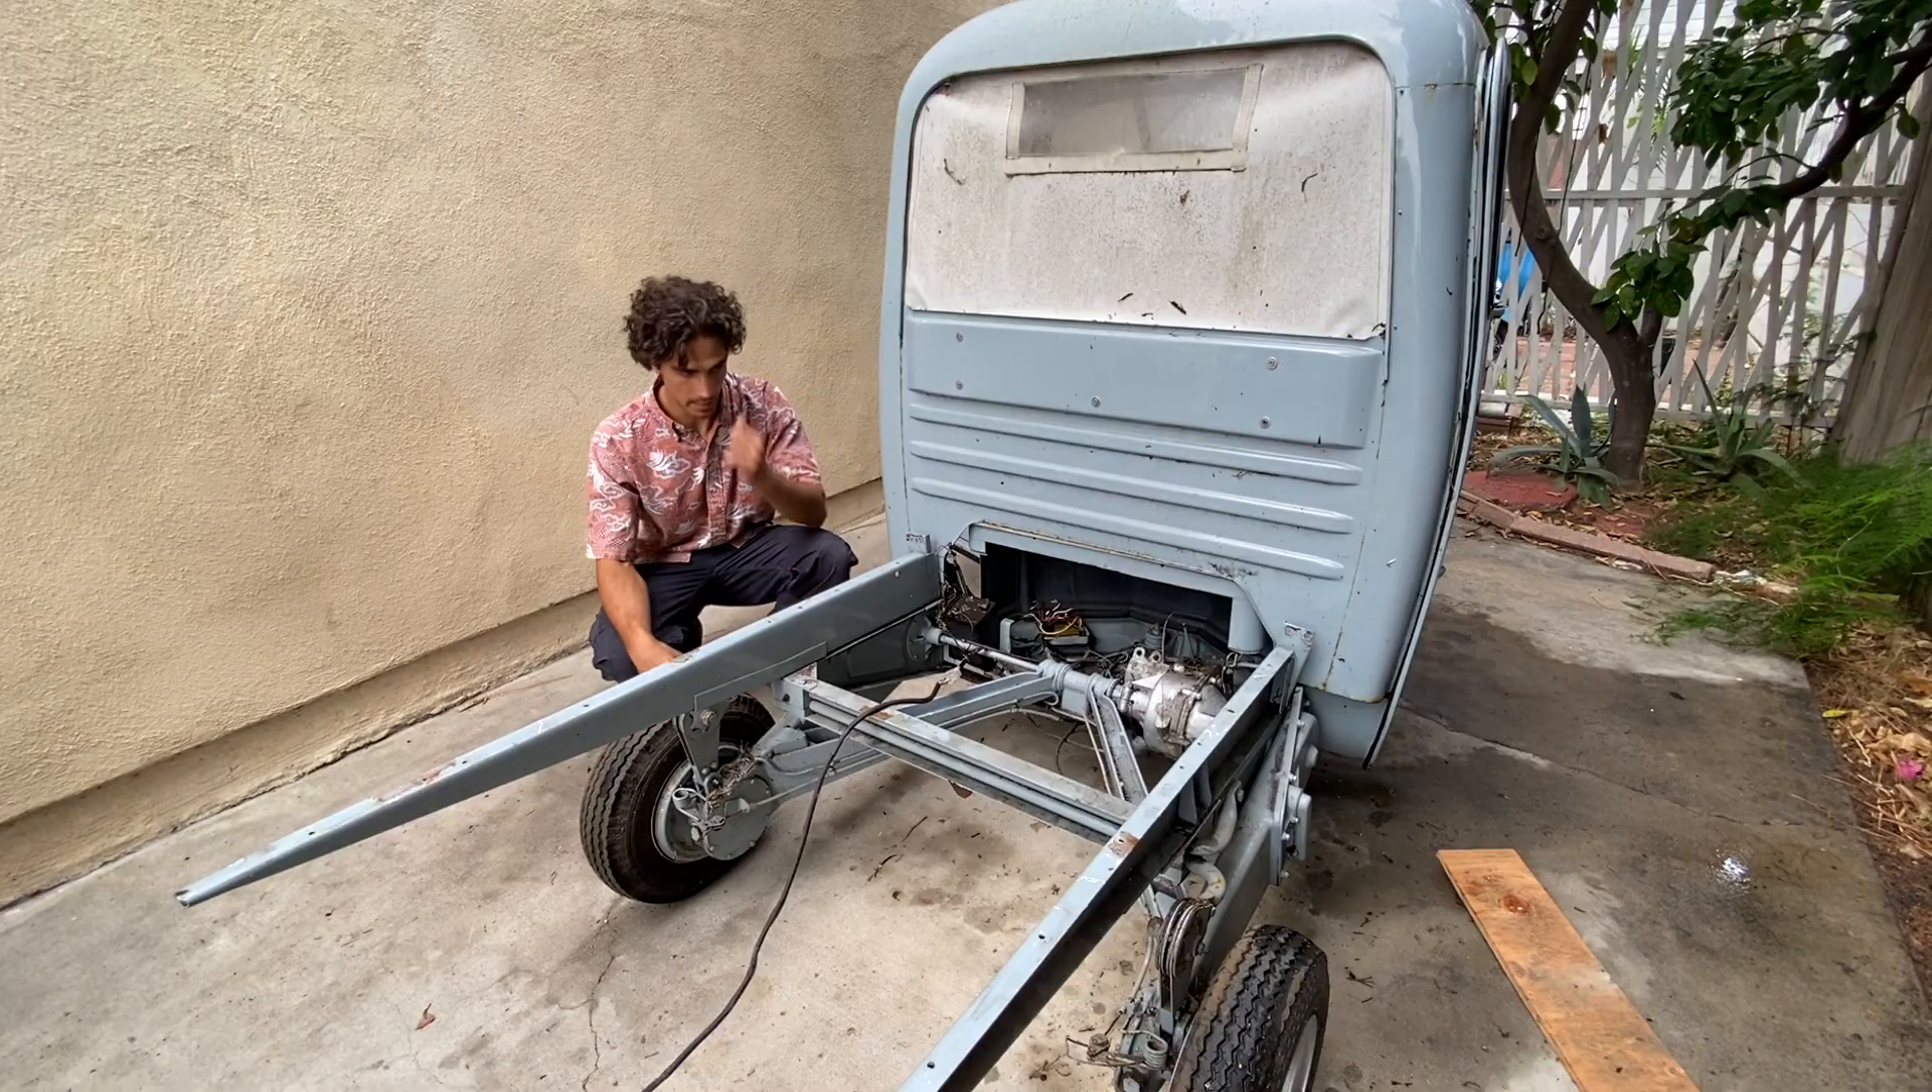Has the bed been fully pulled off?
Yes.